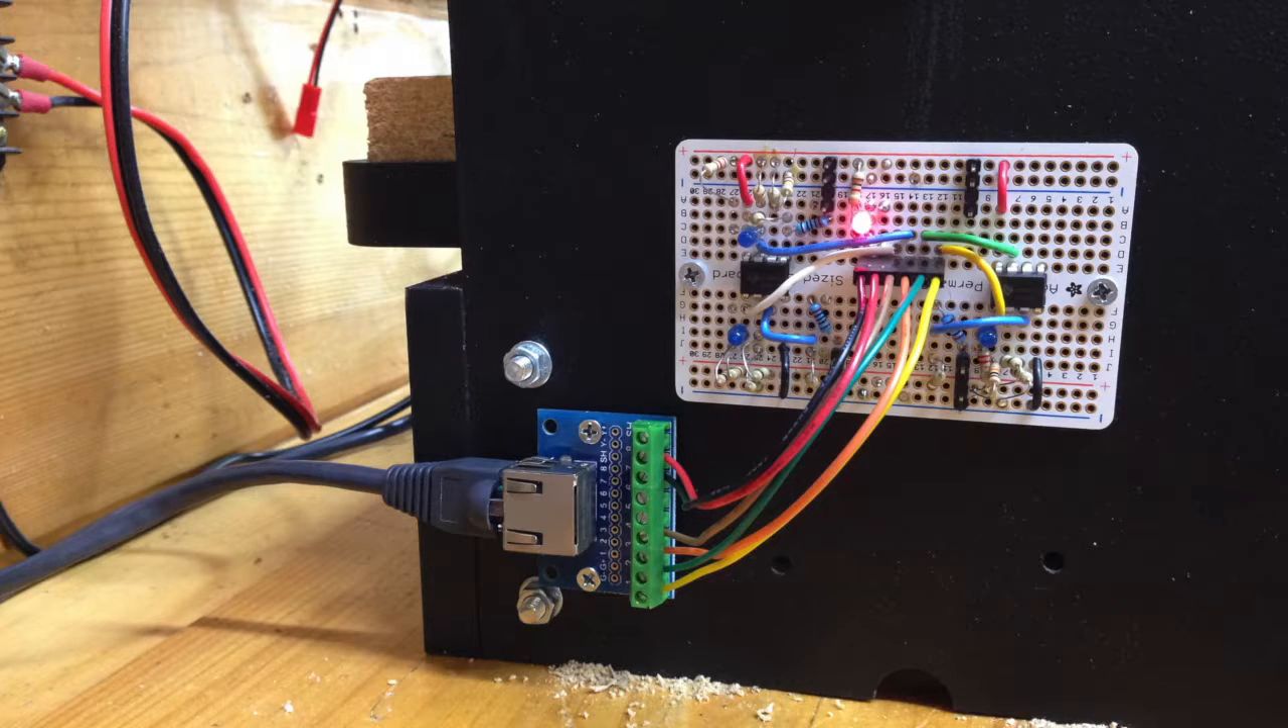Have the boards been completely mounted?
Yes.